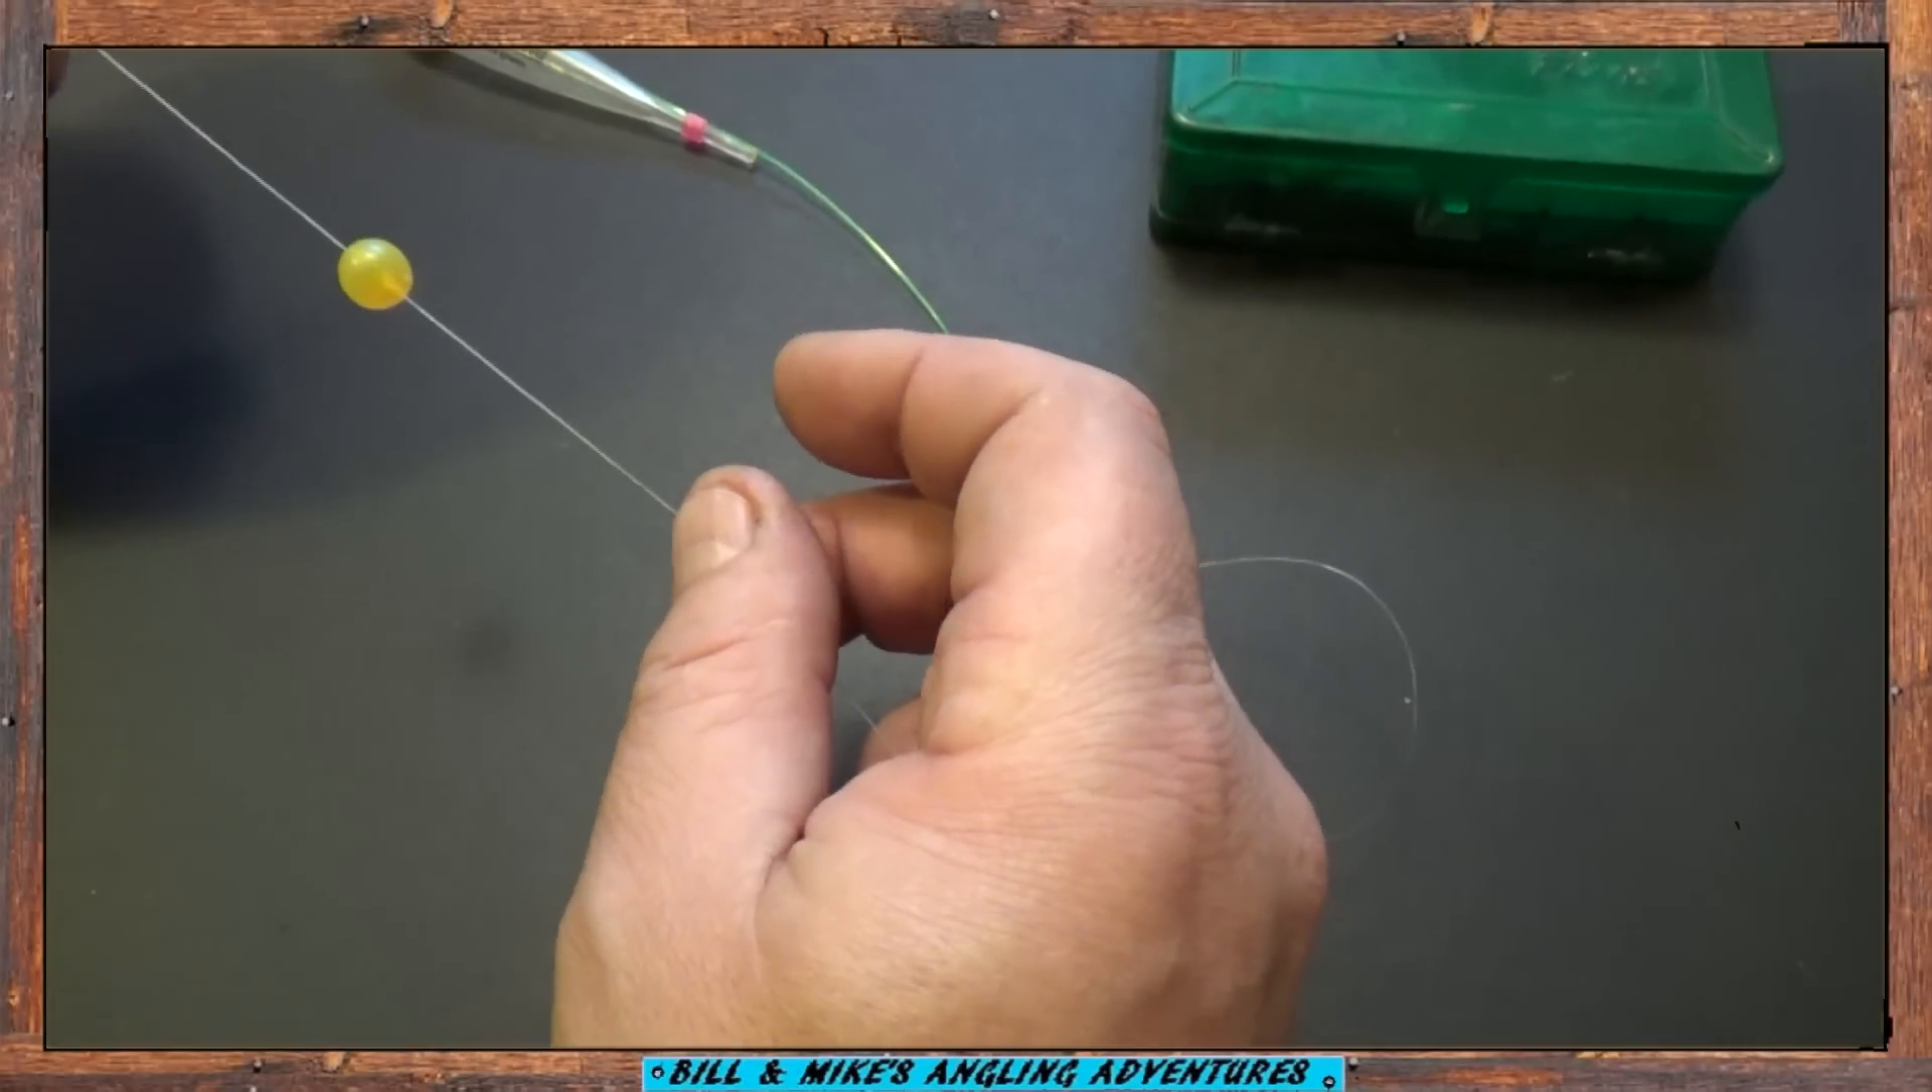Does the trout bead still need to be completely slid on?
No.